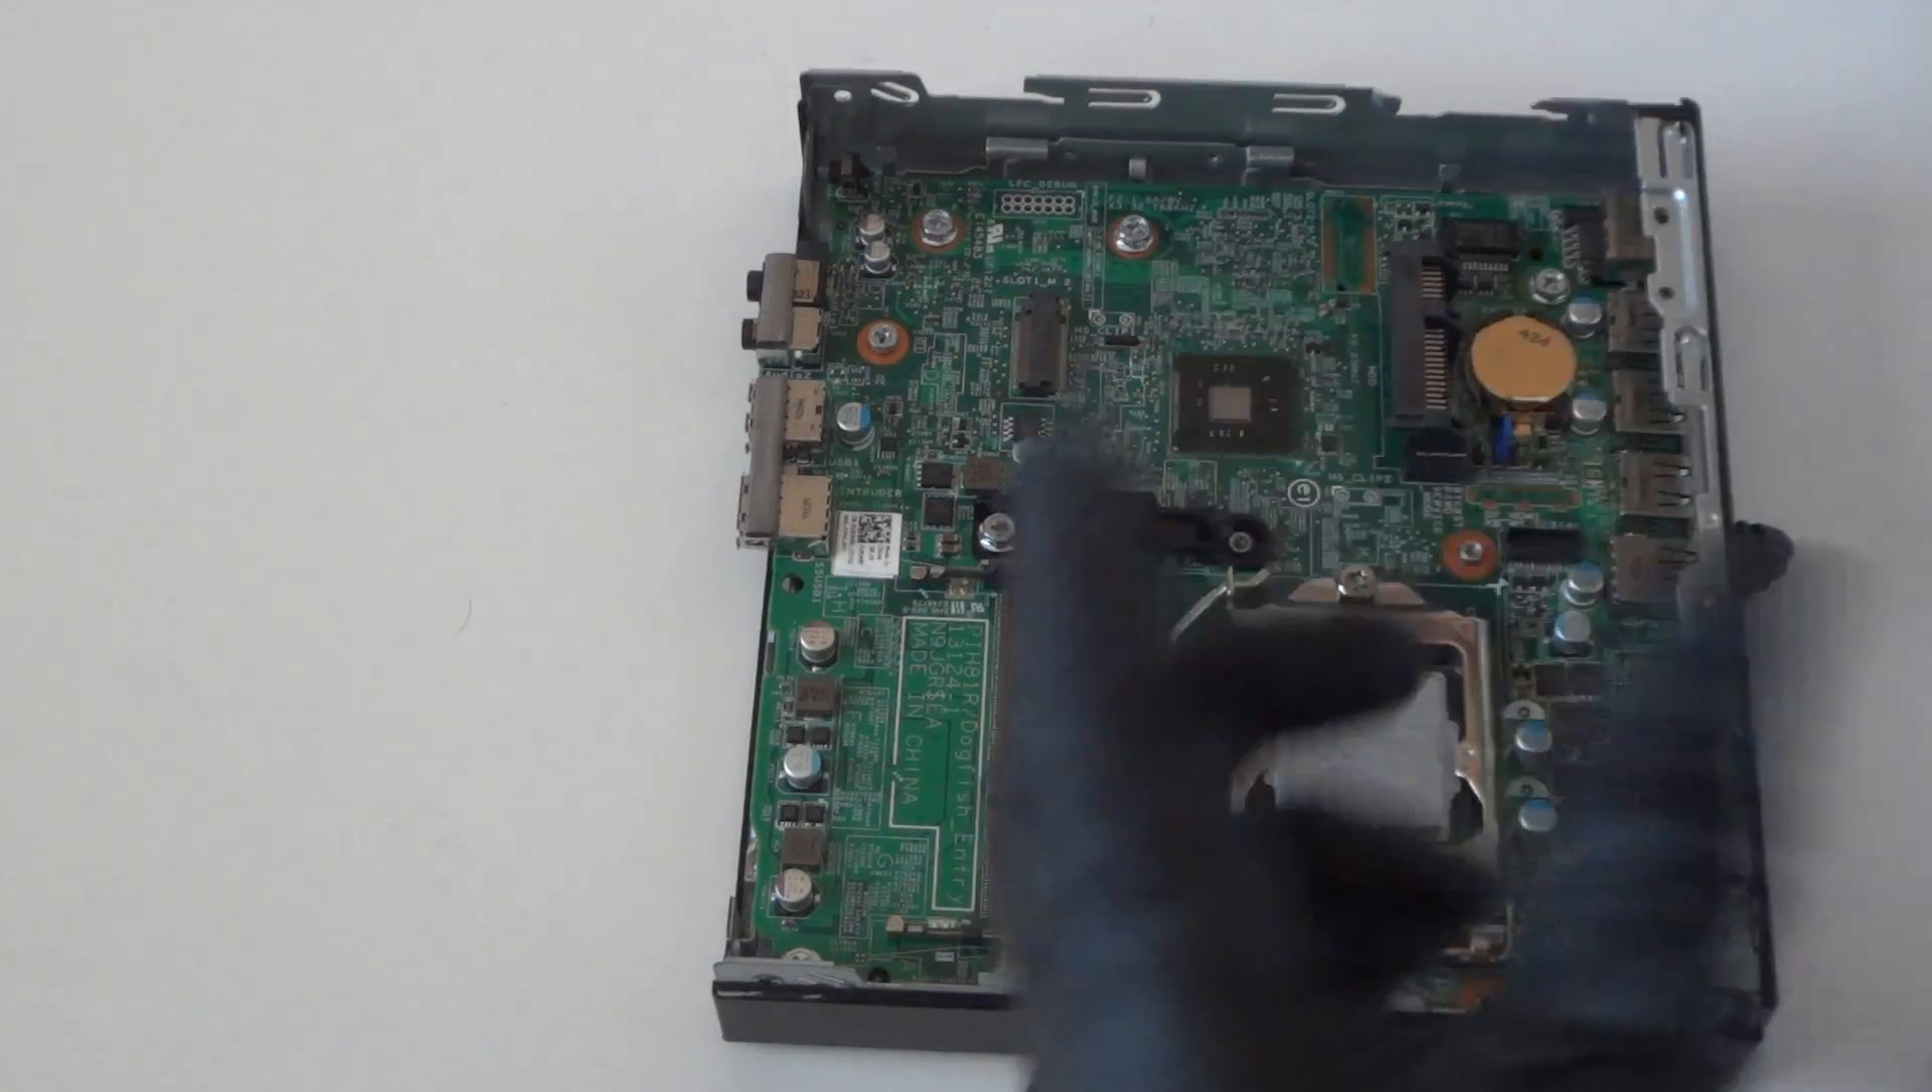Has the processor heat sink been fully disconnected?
Yes.